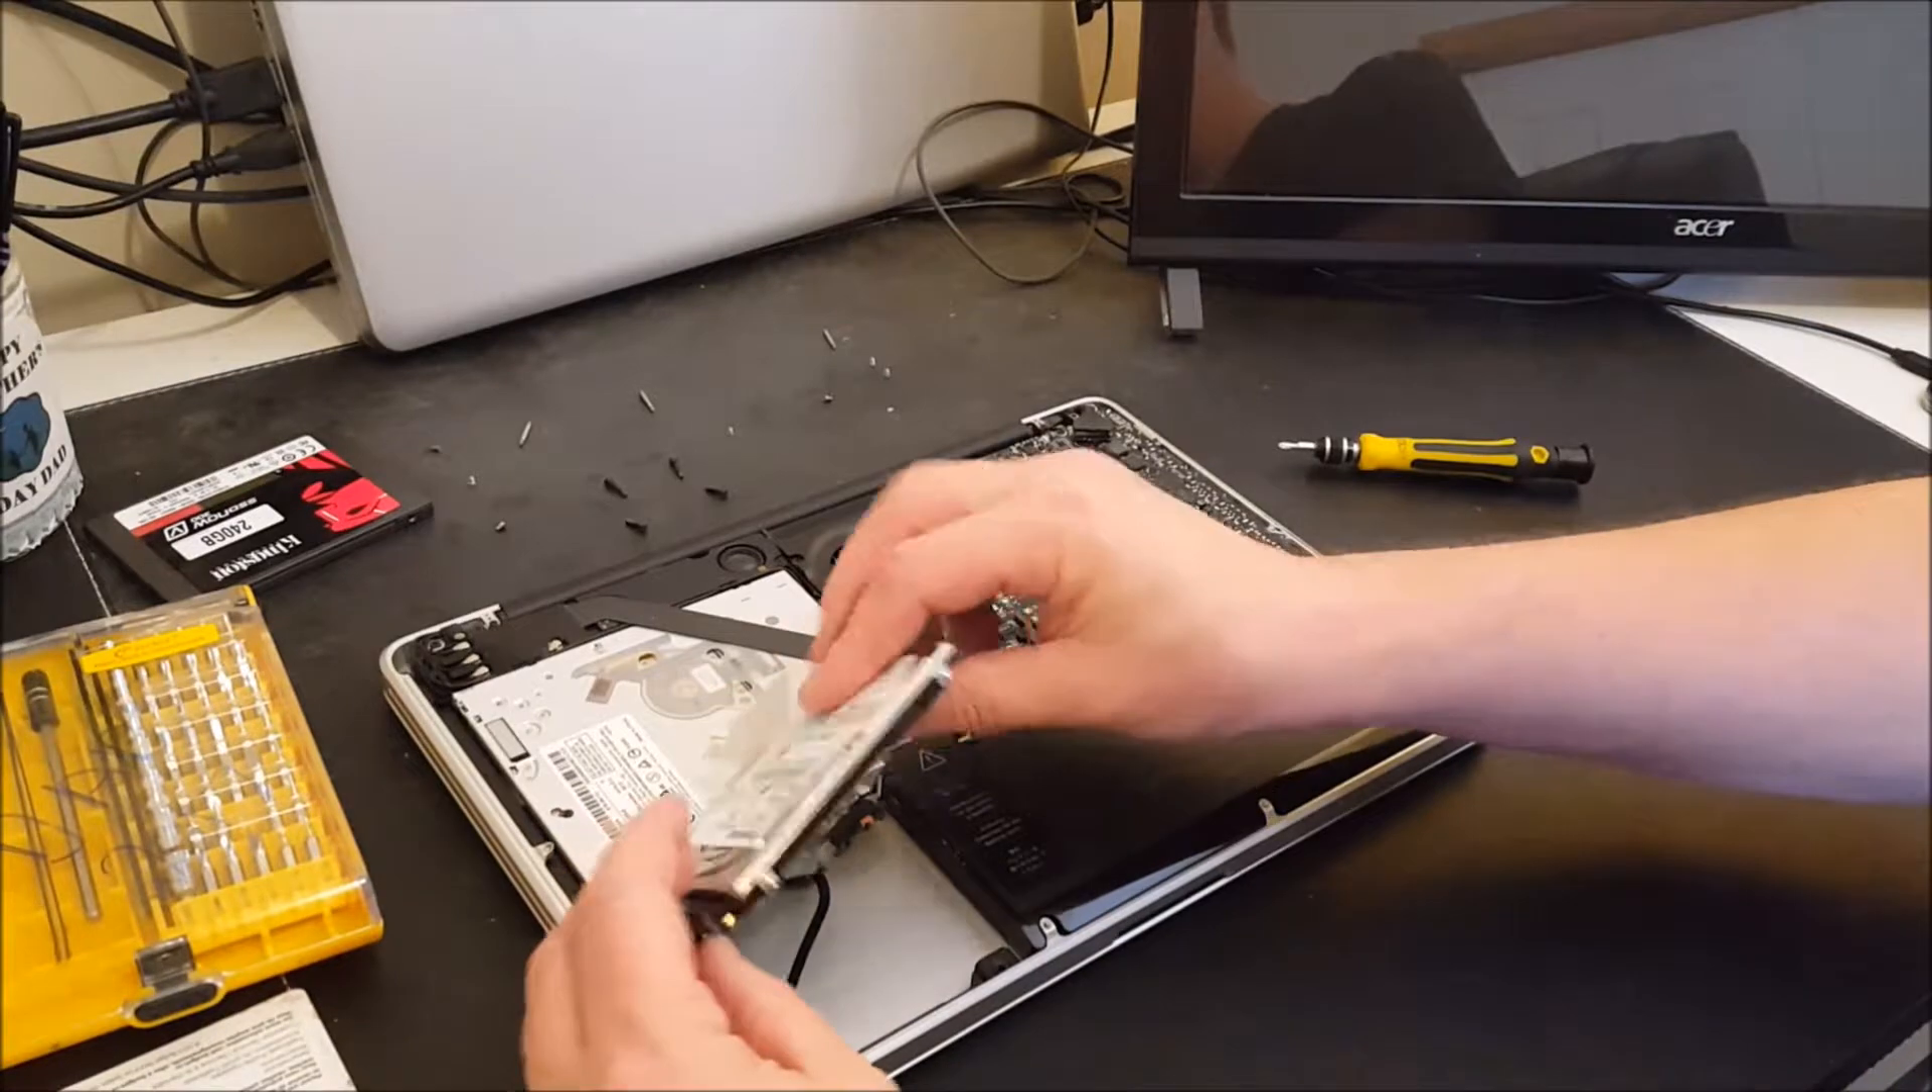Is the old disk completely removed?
No.